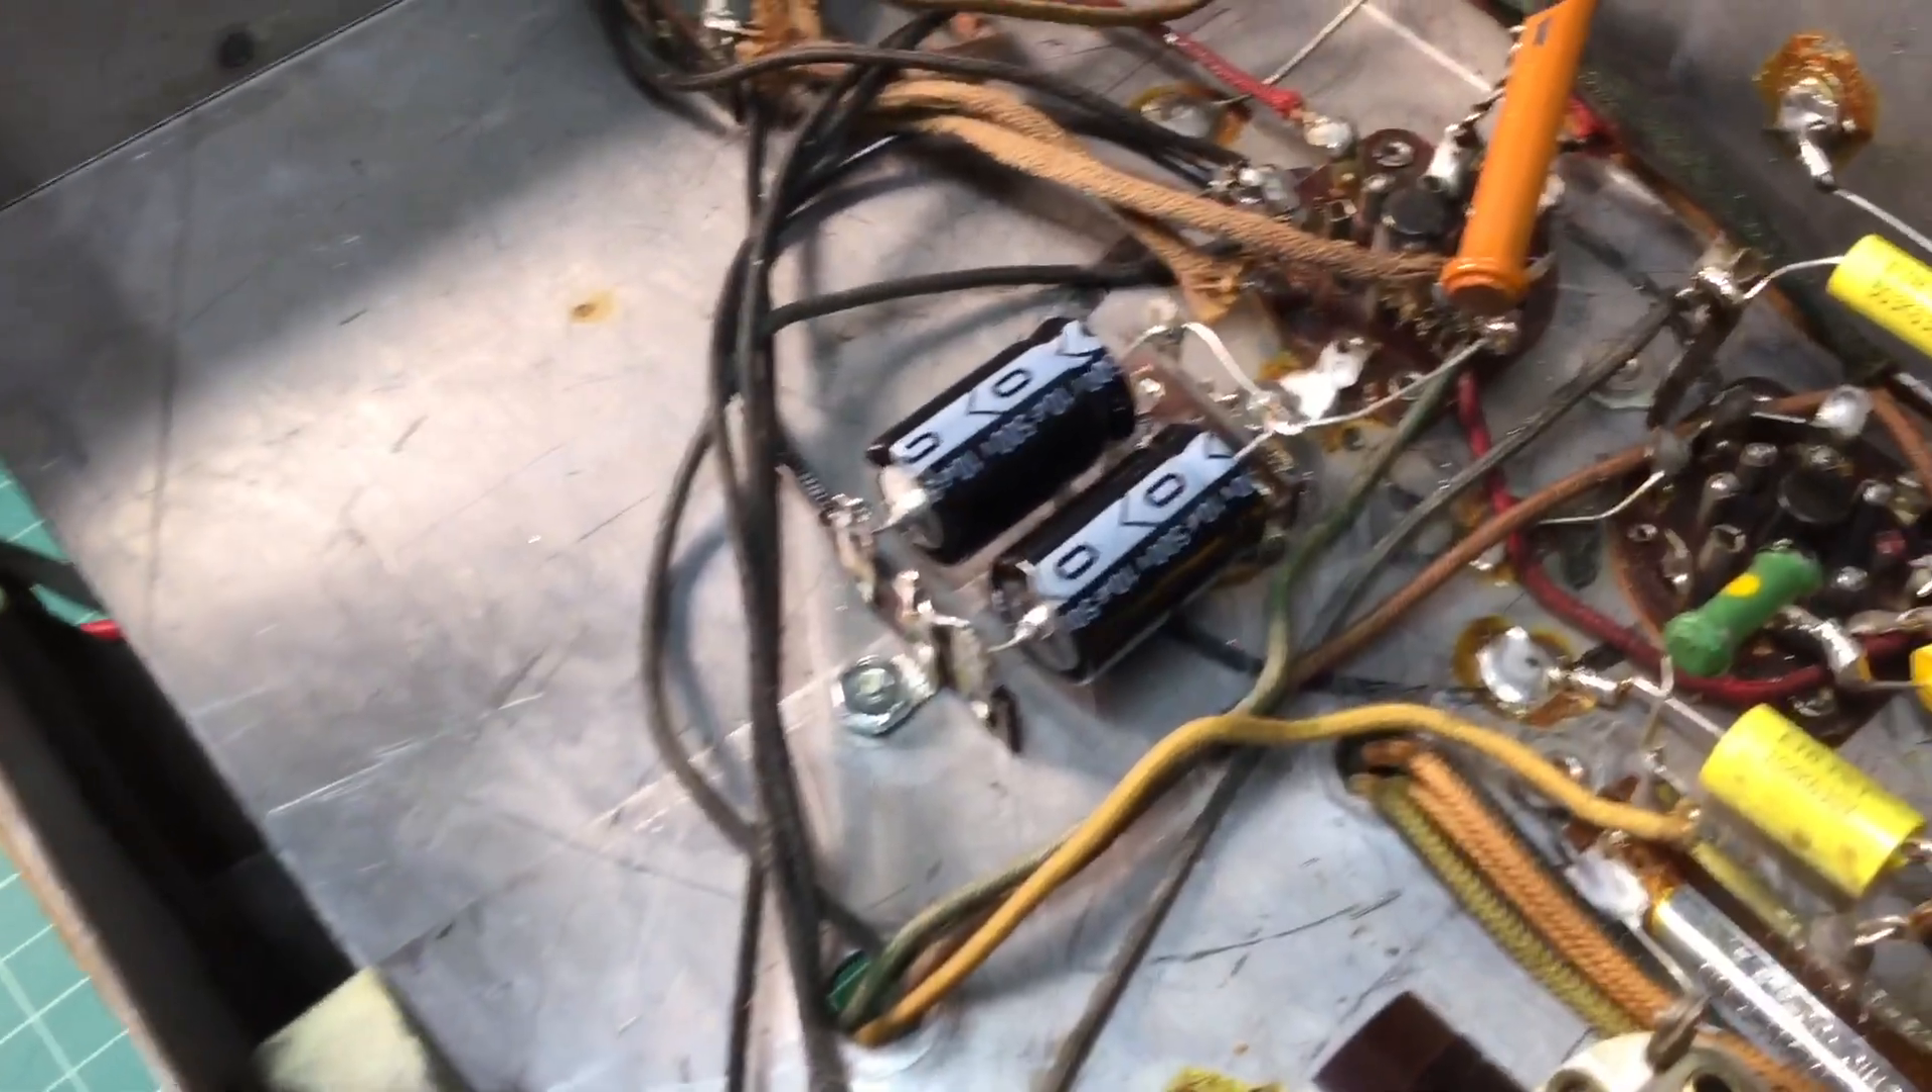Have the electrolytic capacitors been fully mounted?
Yes.